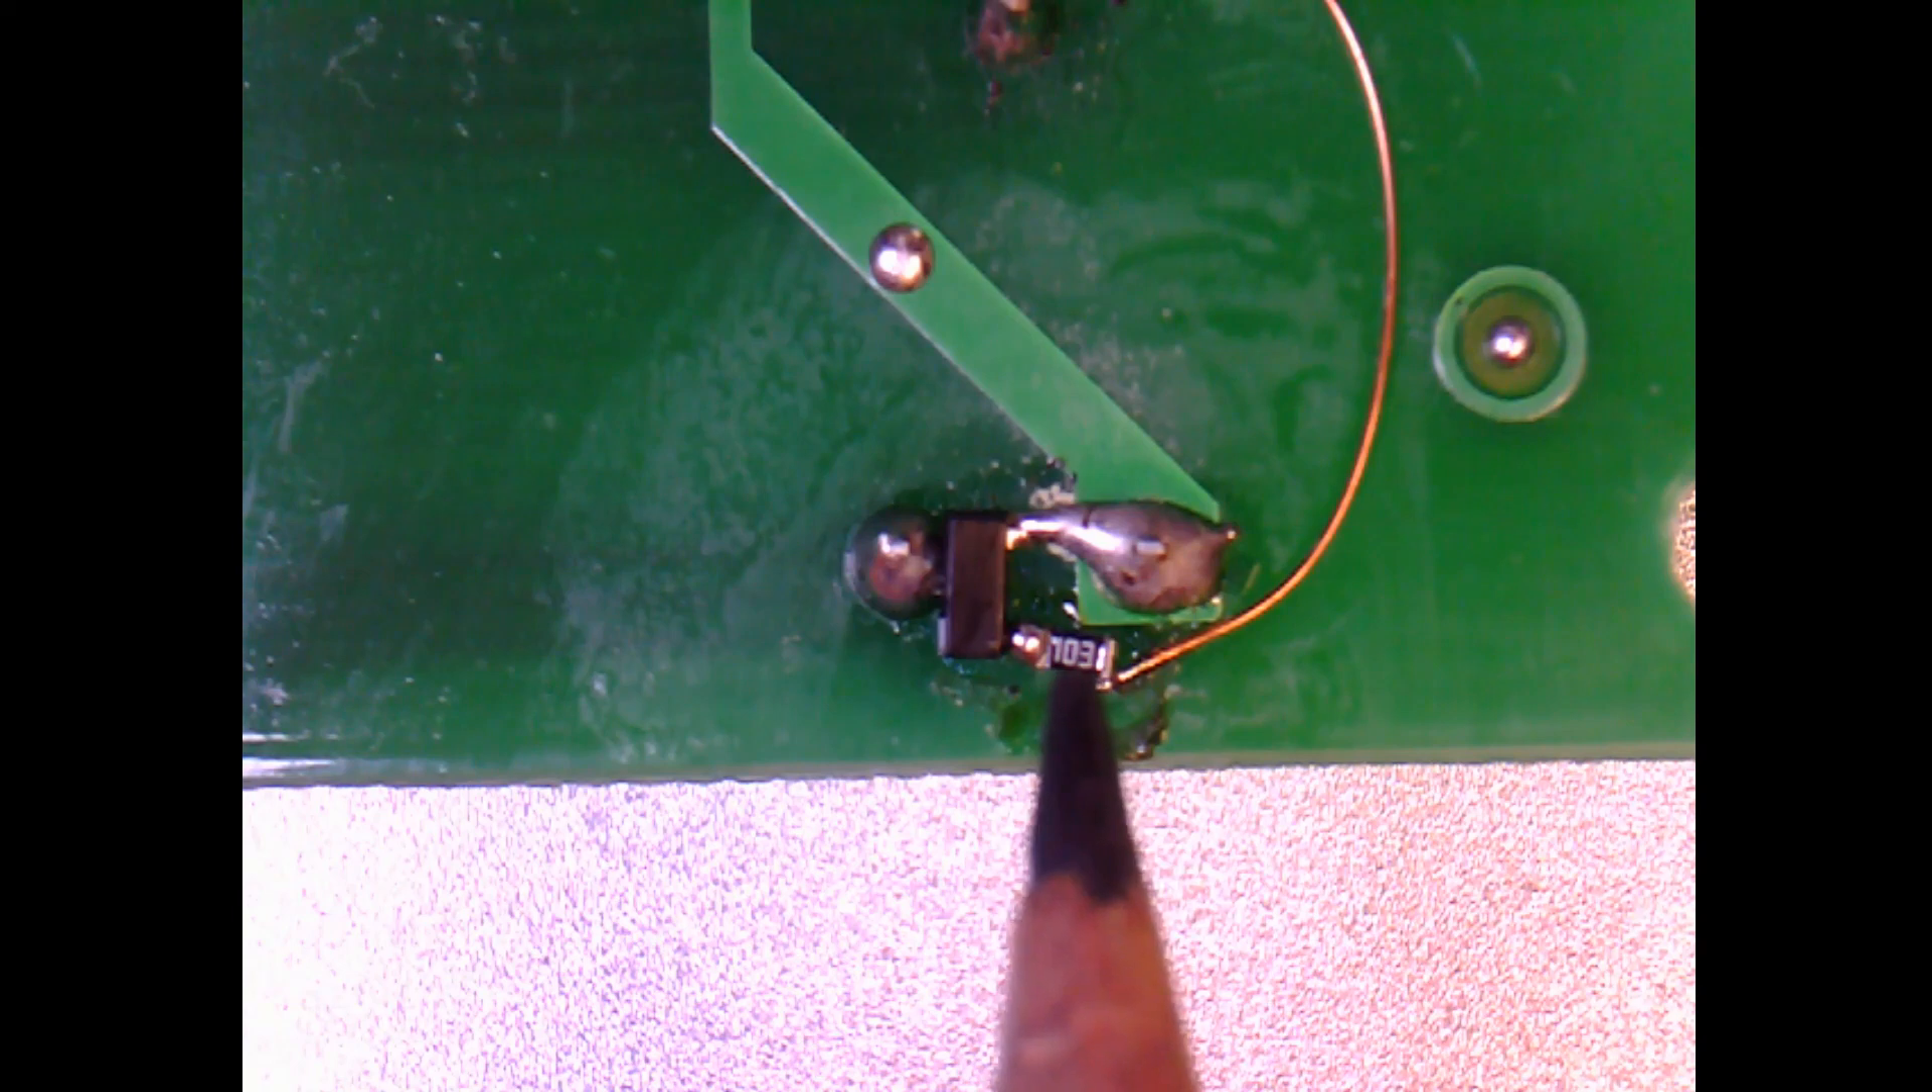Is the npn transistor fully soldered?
Yes.